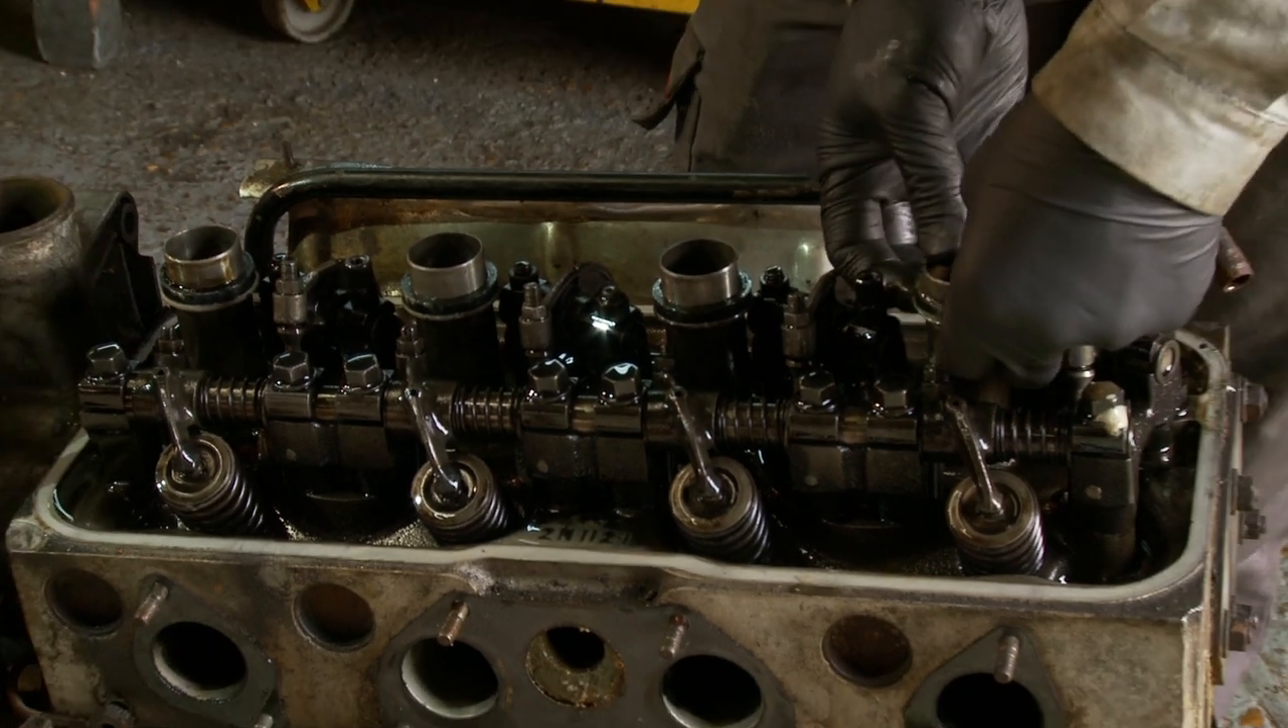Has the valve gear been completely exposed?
Yes.